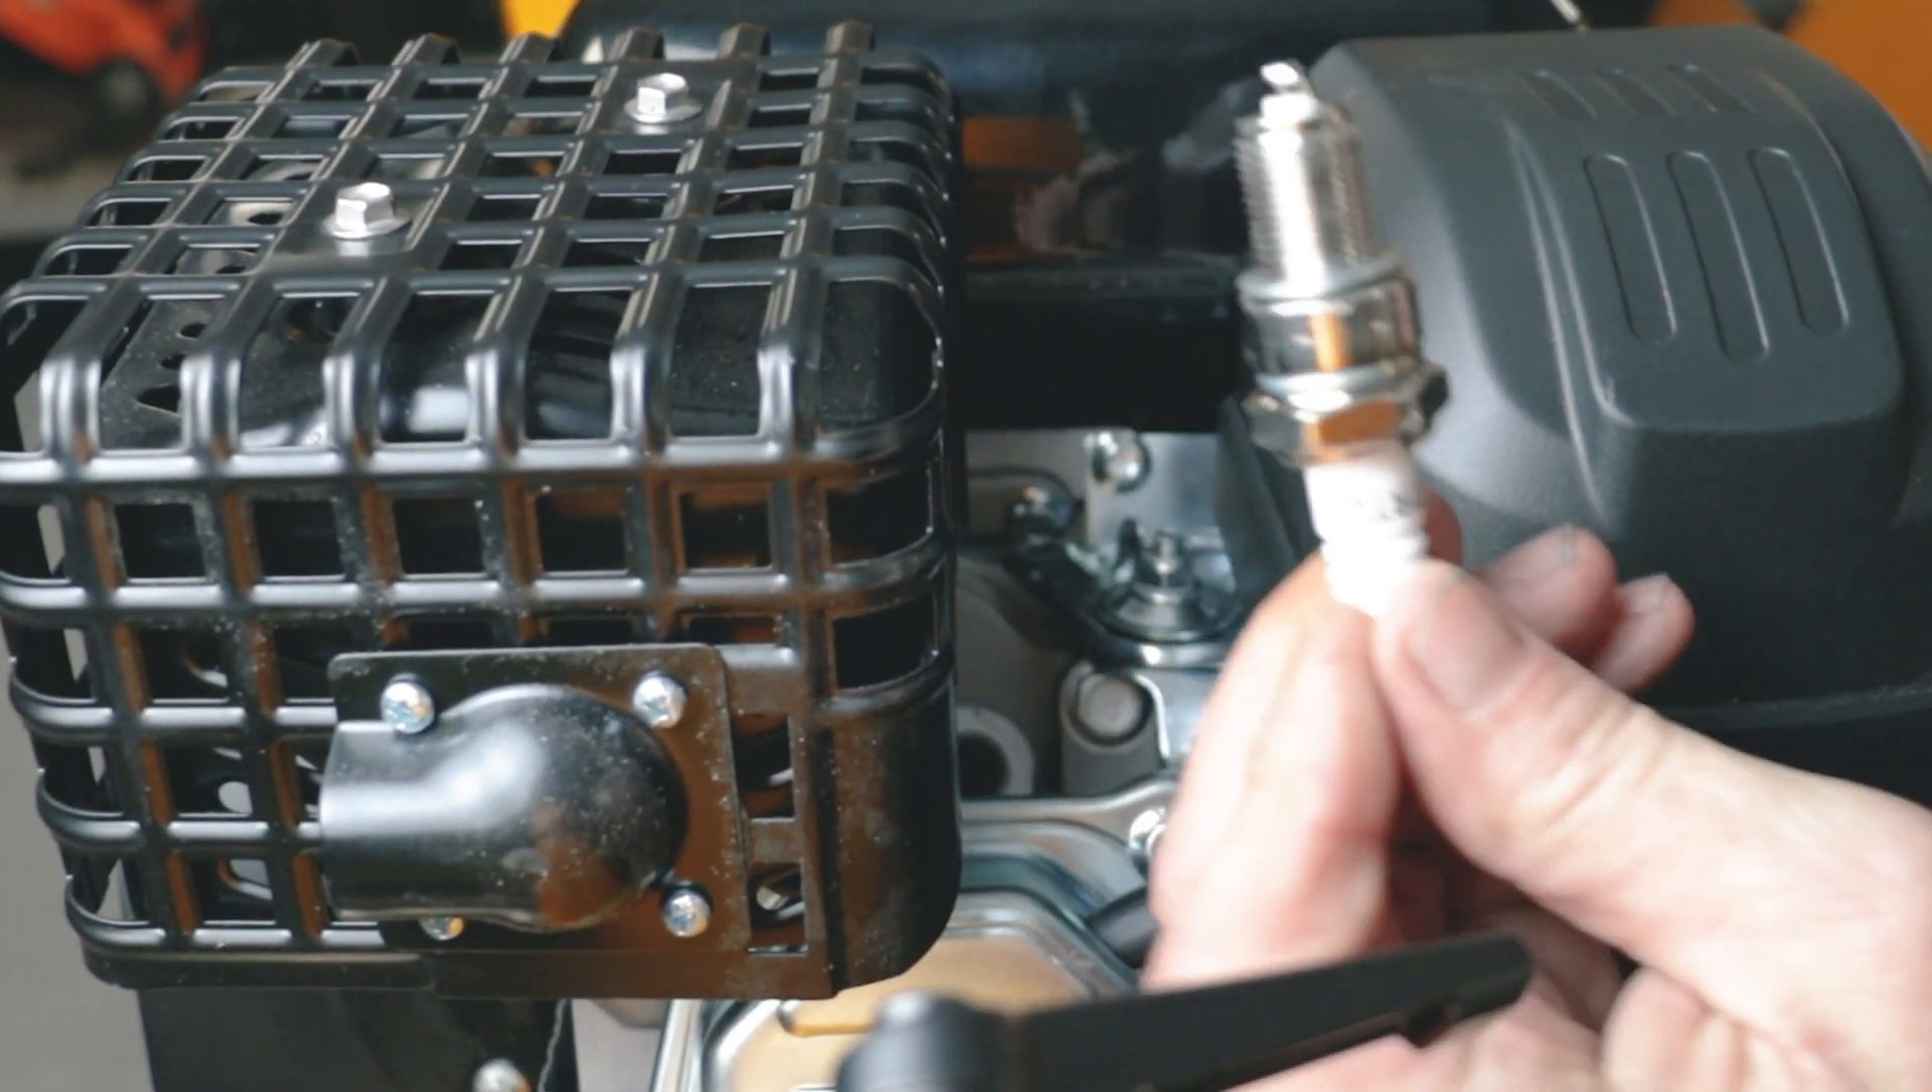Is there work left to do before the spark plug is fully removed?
No.